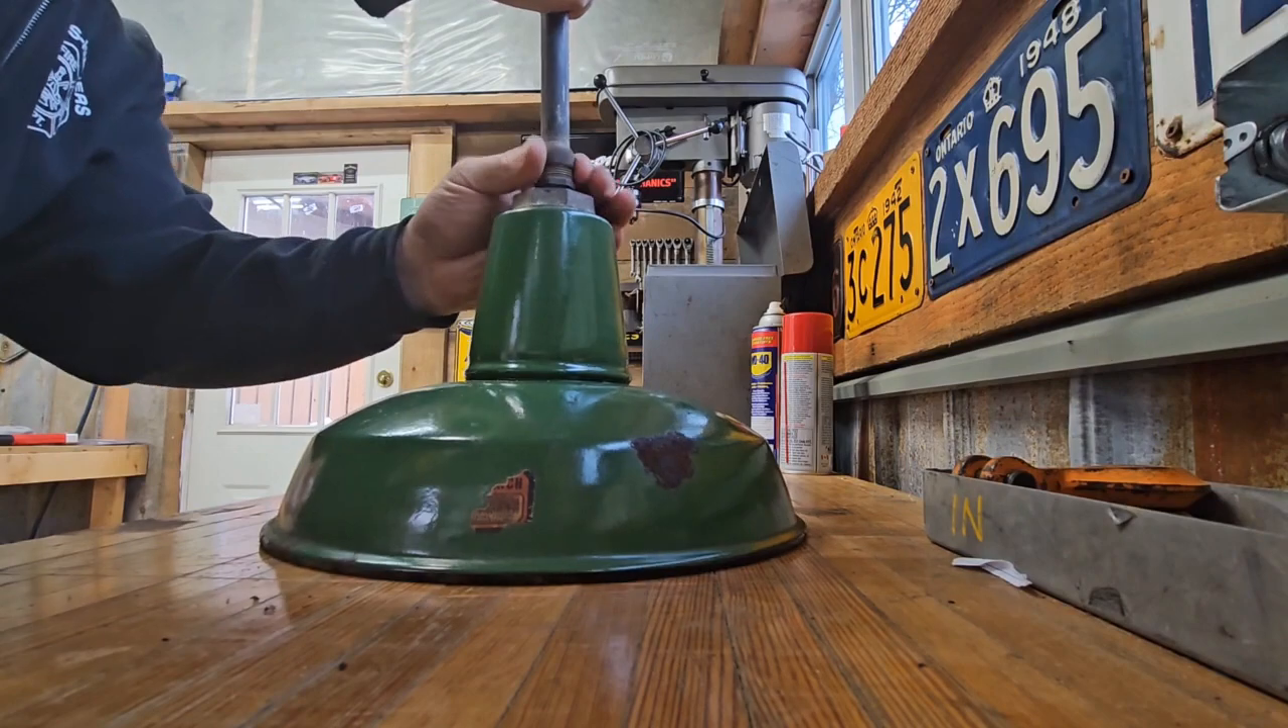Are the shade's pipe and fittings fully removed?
No.